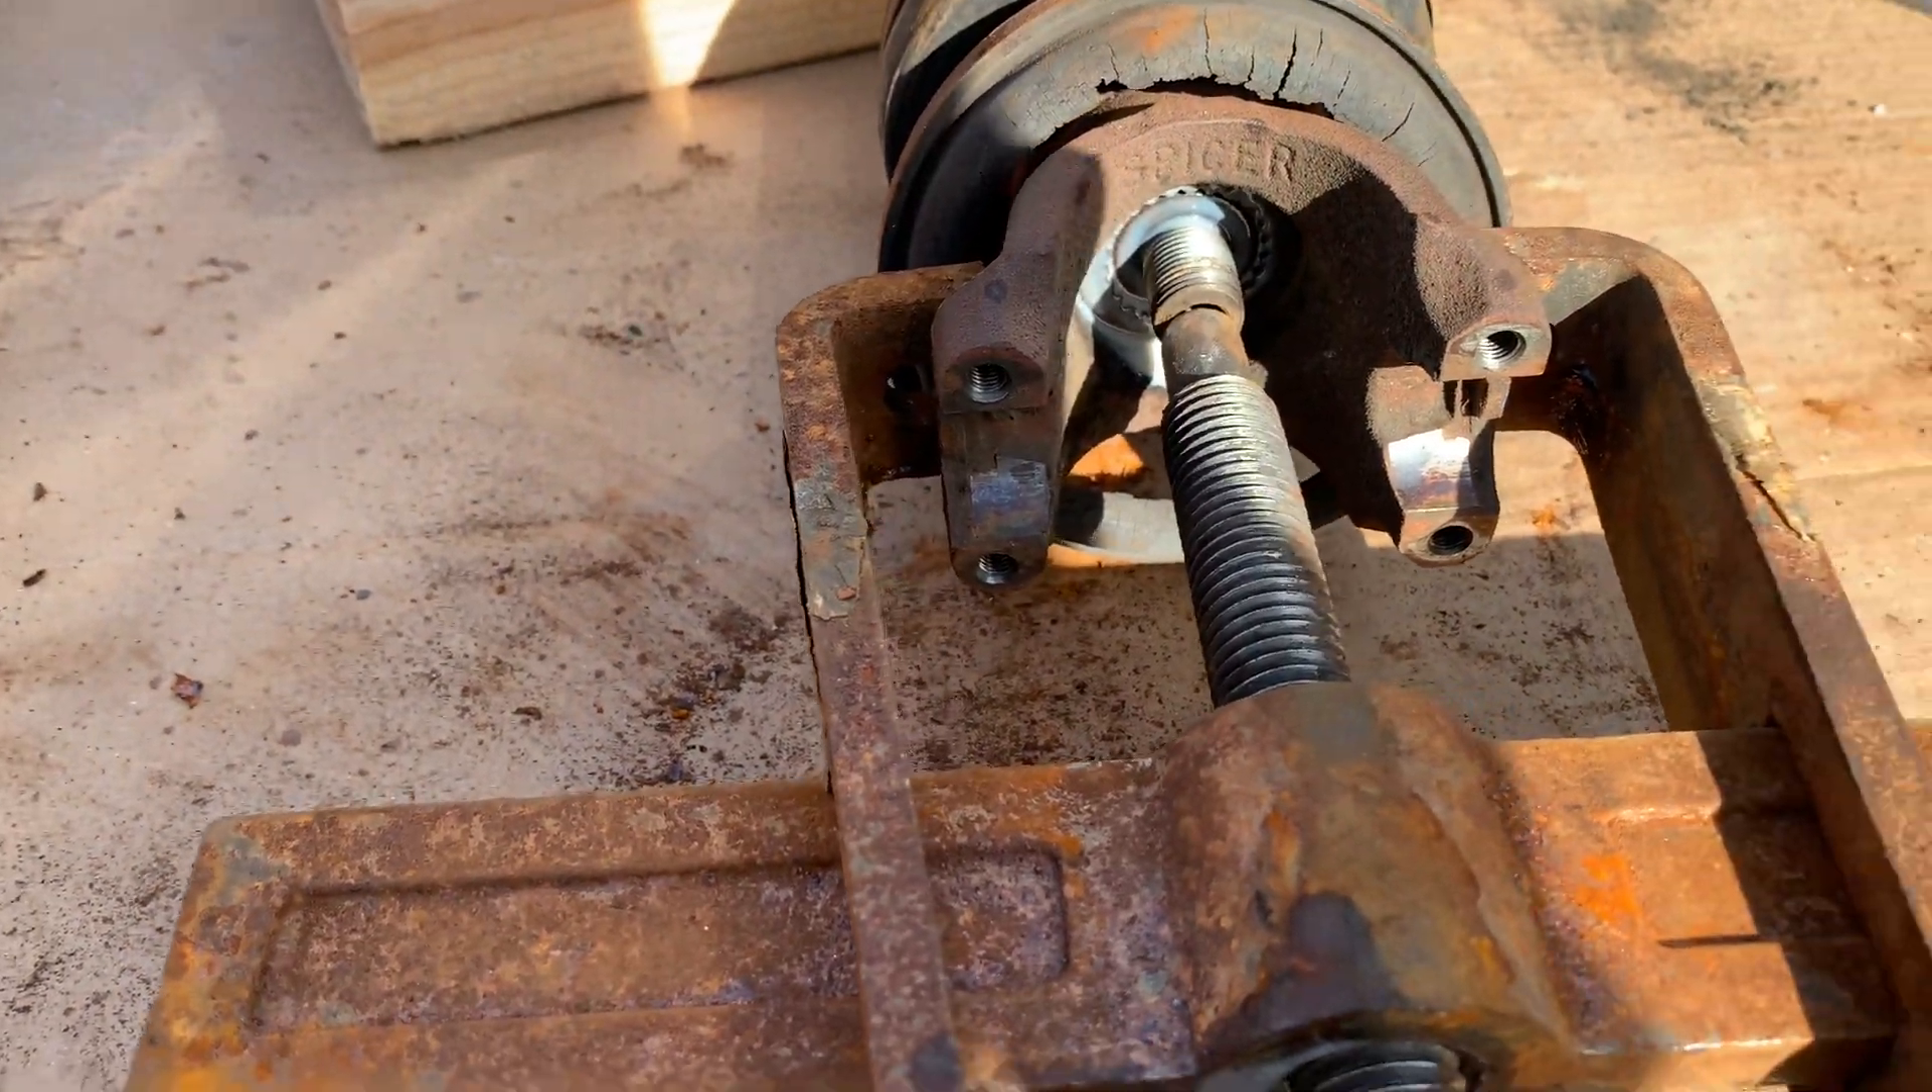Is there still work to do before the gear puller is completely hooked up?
No.